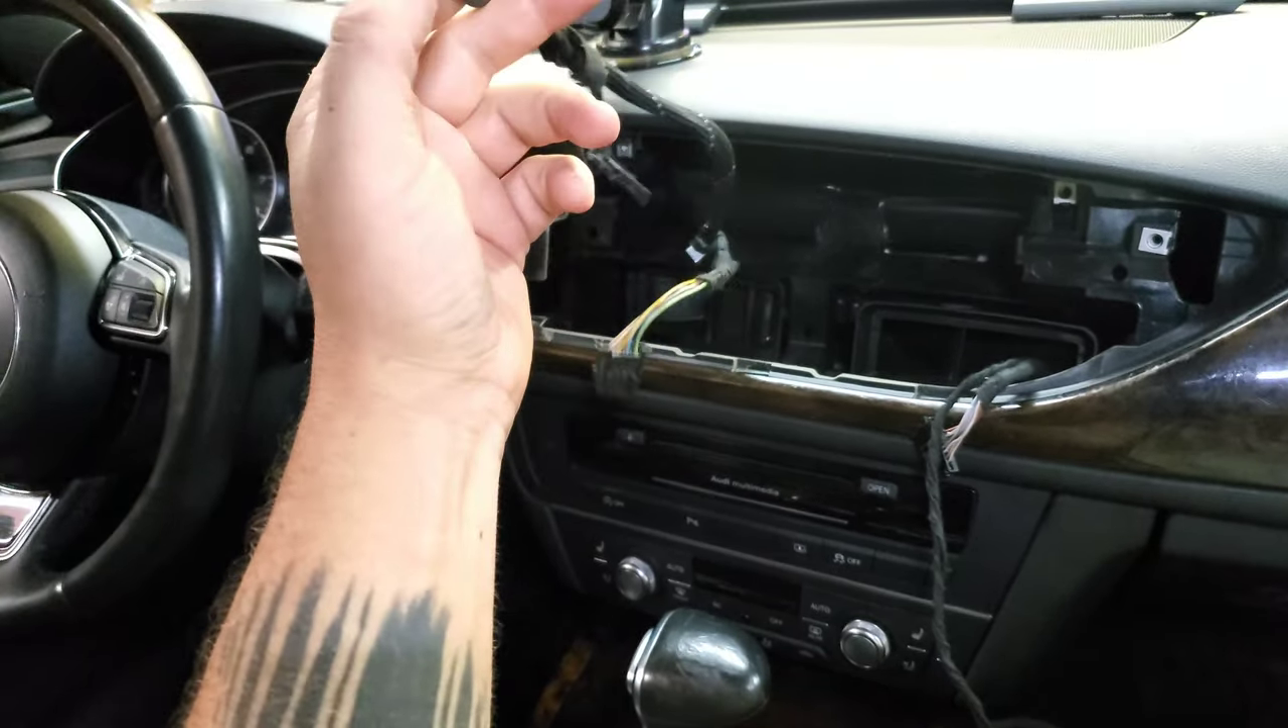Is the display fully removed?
Yes.